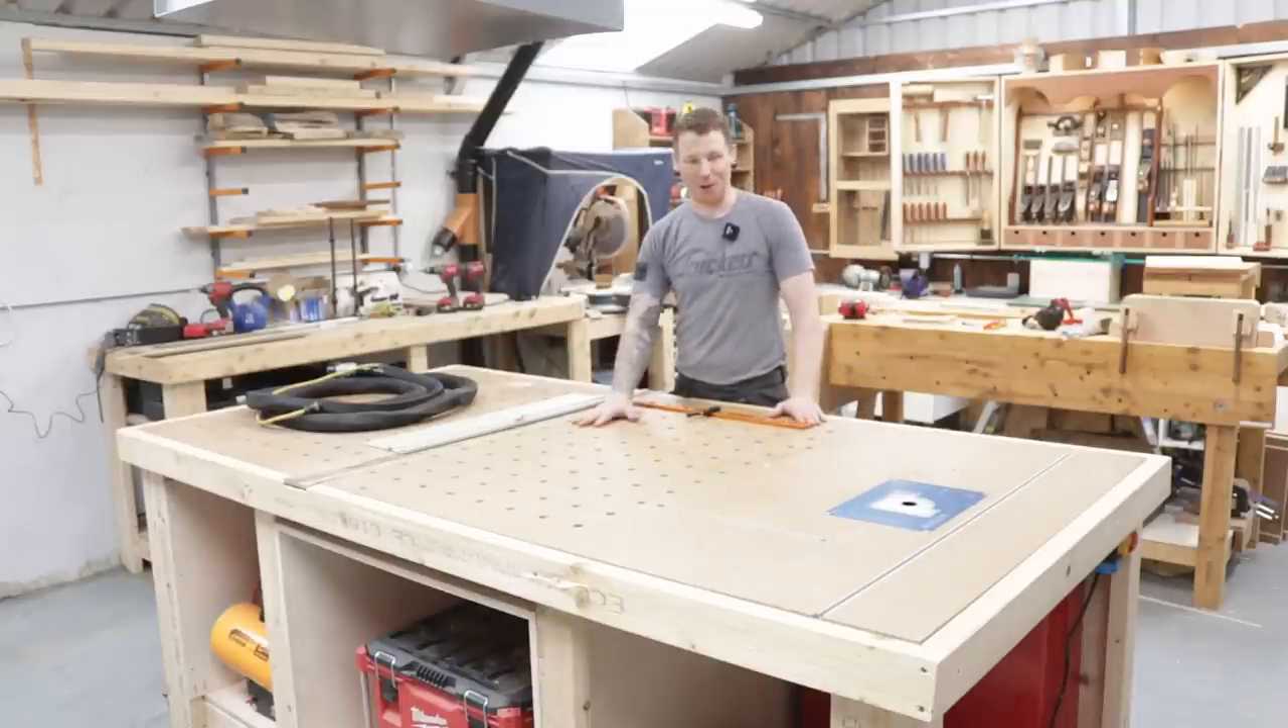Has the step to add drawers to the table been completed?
No.